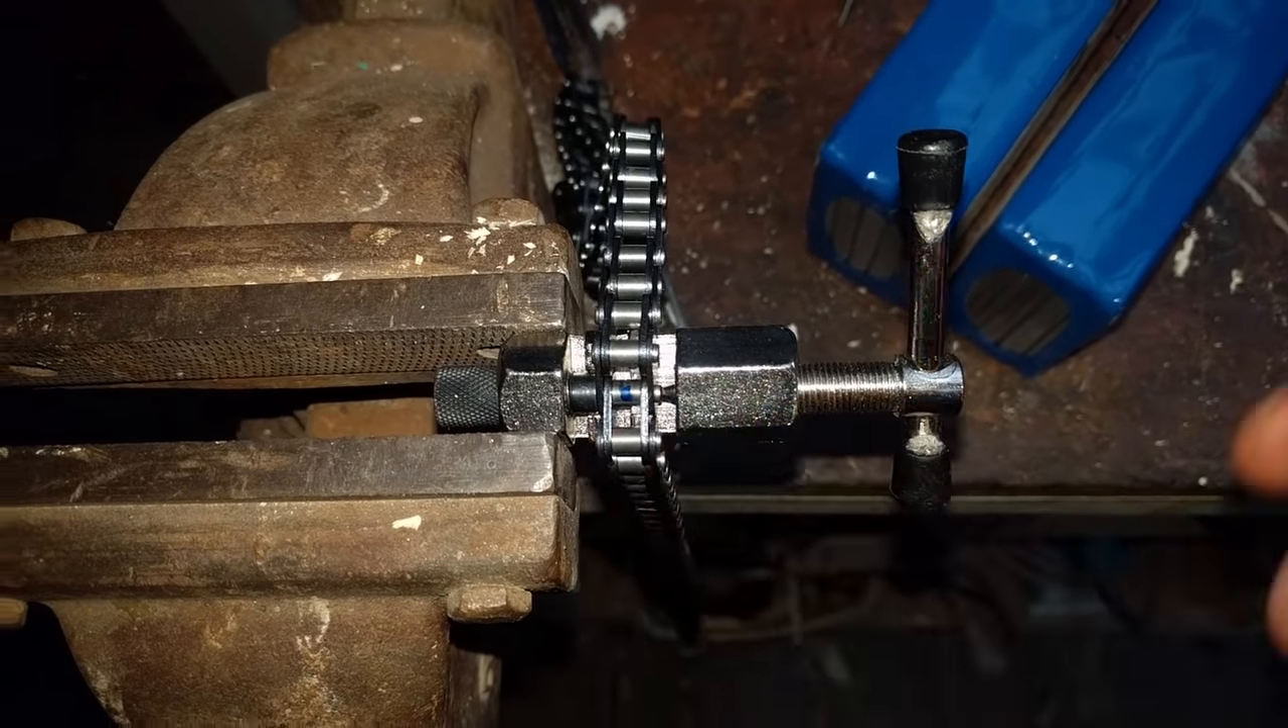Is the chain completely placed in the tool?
Yes.